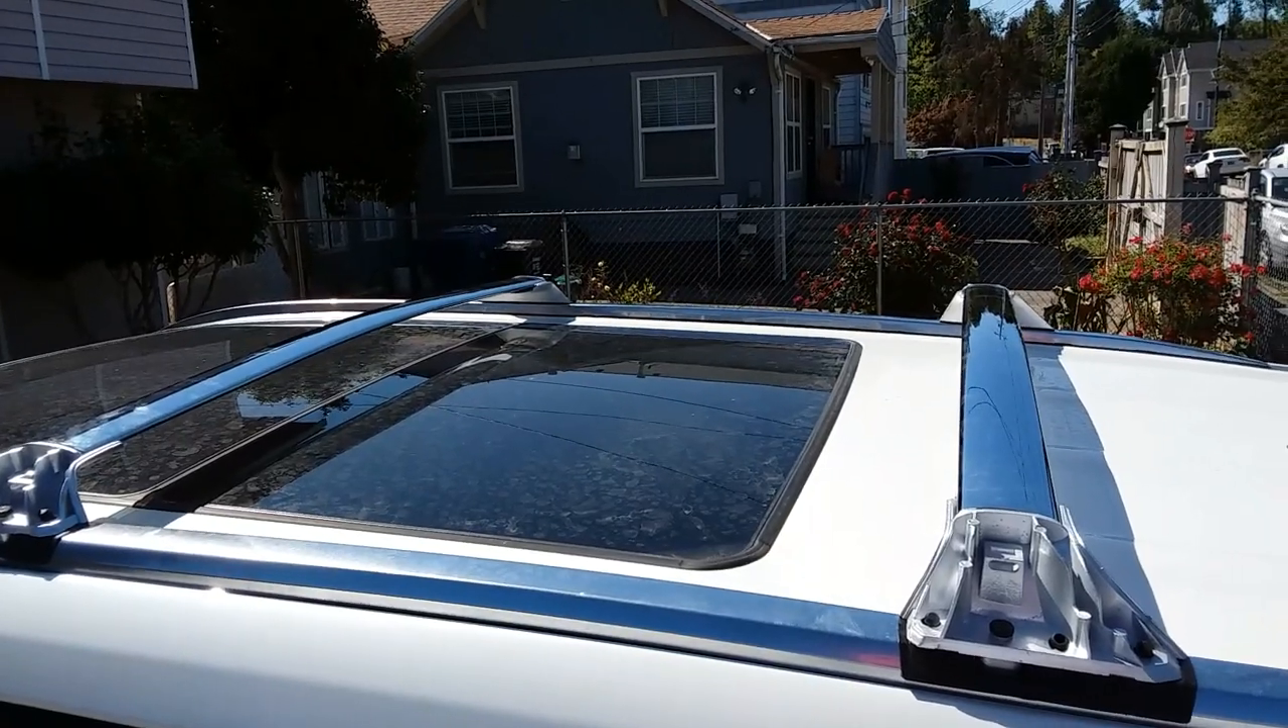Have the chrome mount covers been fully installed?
No.